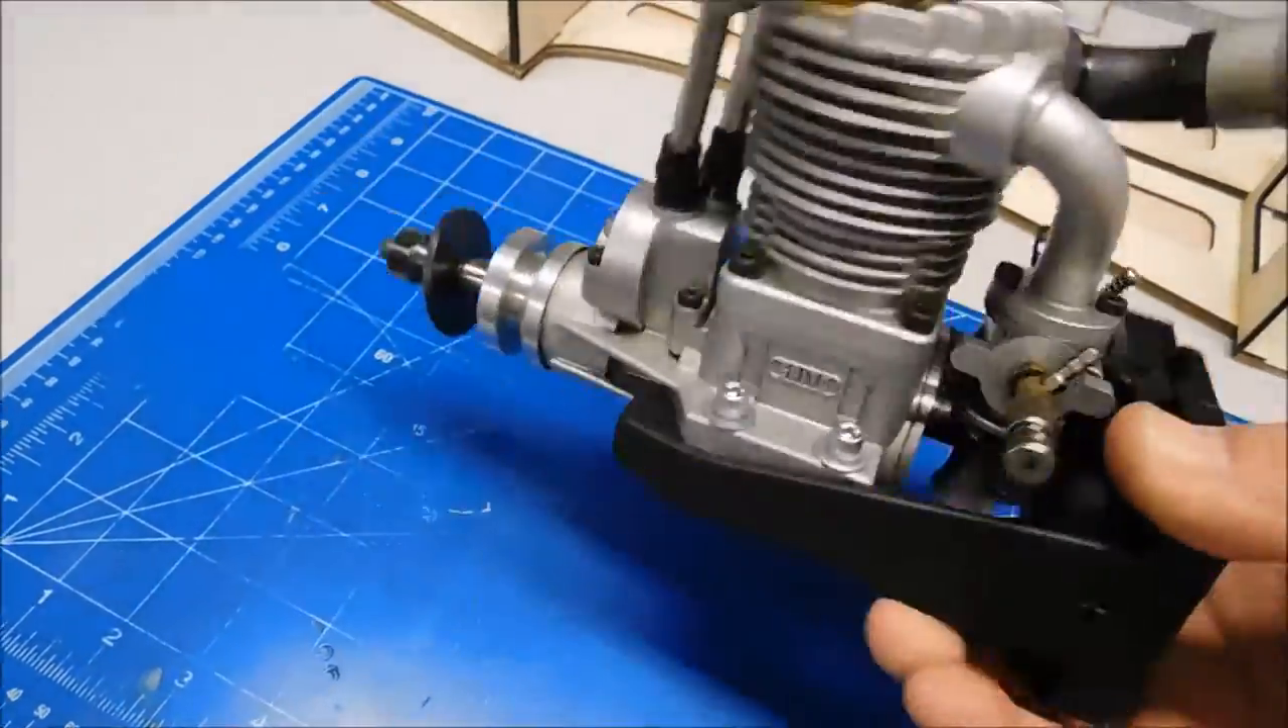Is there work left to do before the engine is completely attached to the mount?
No.